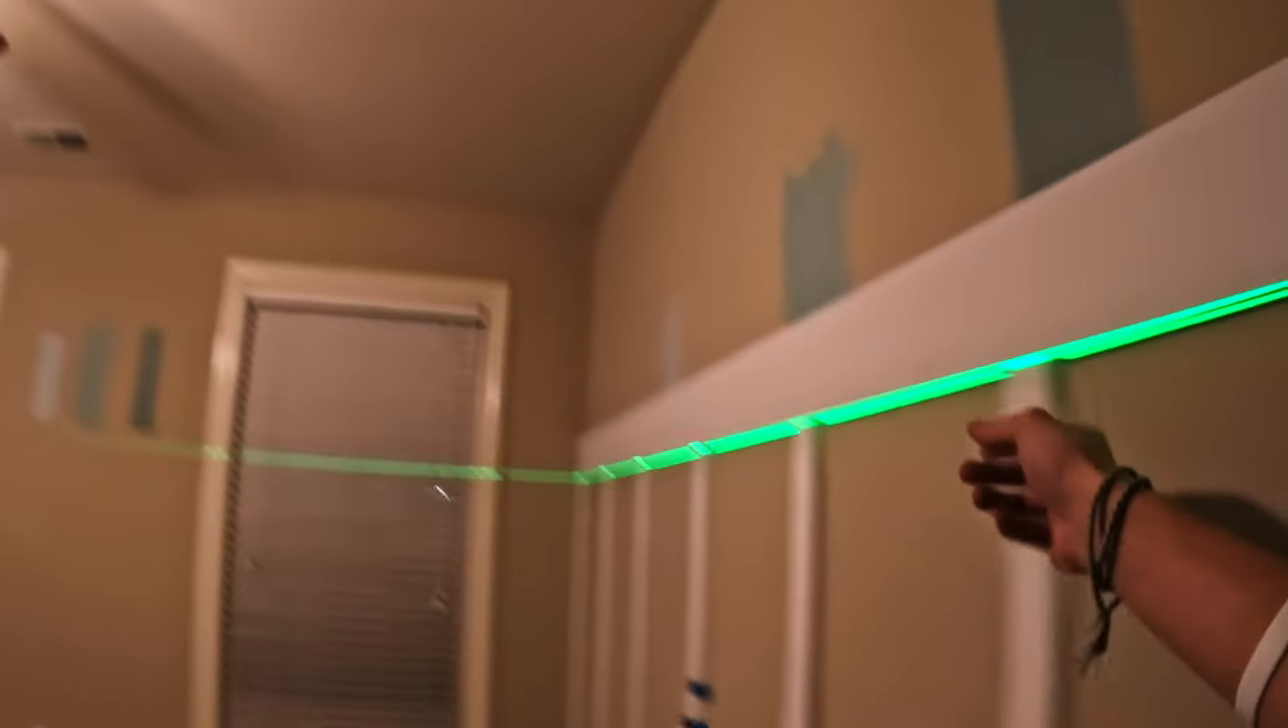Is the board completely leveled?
Yes.